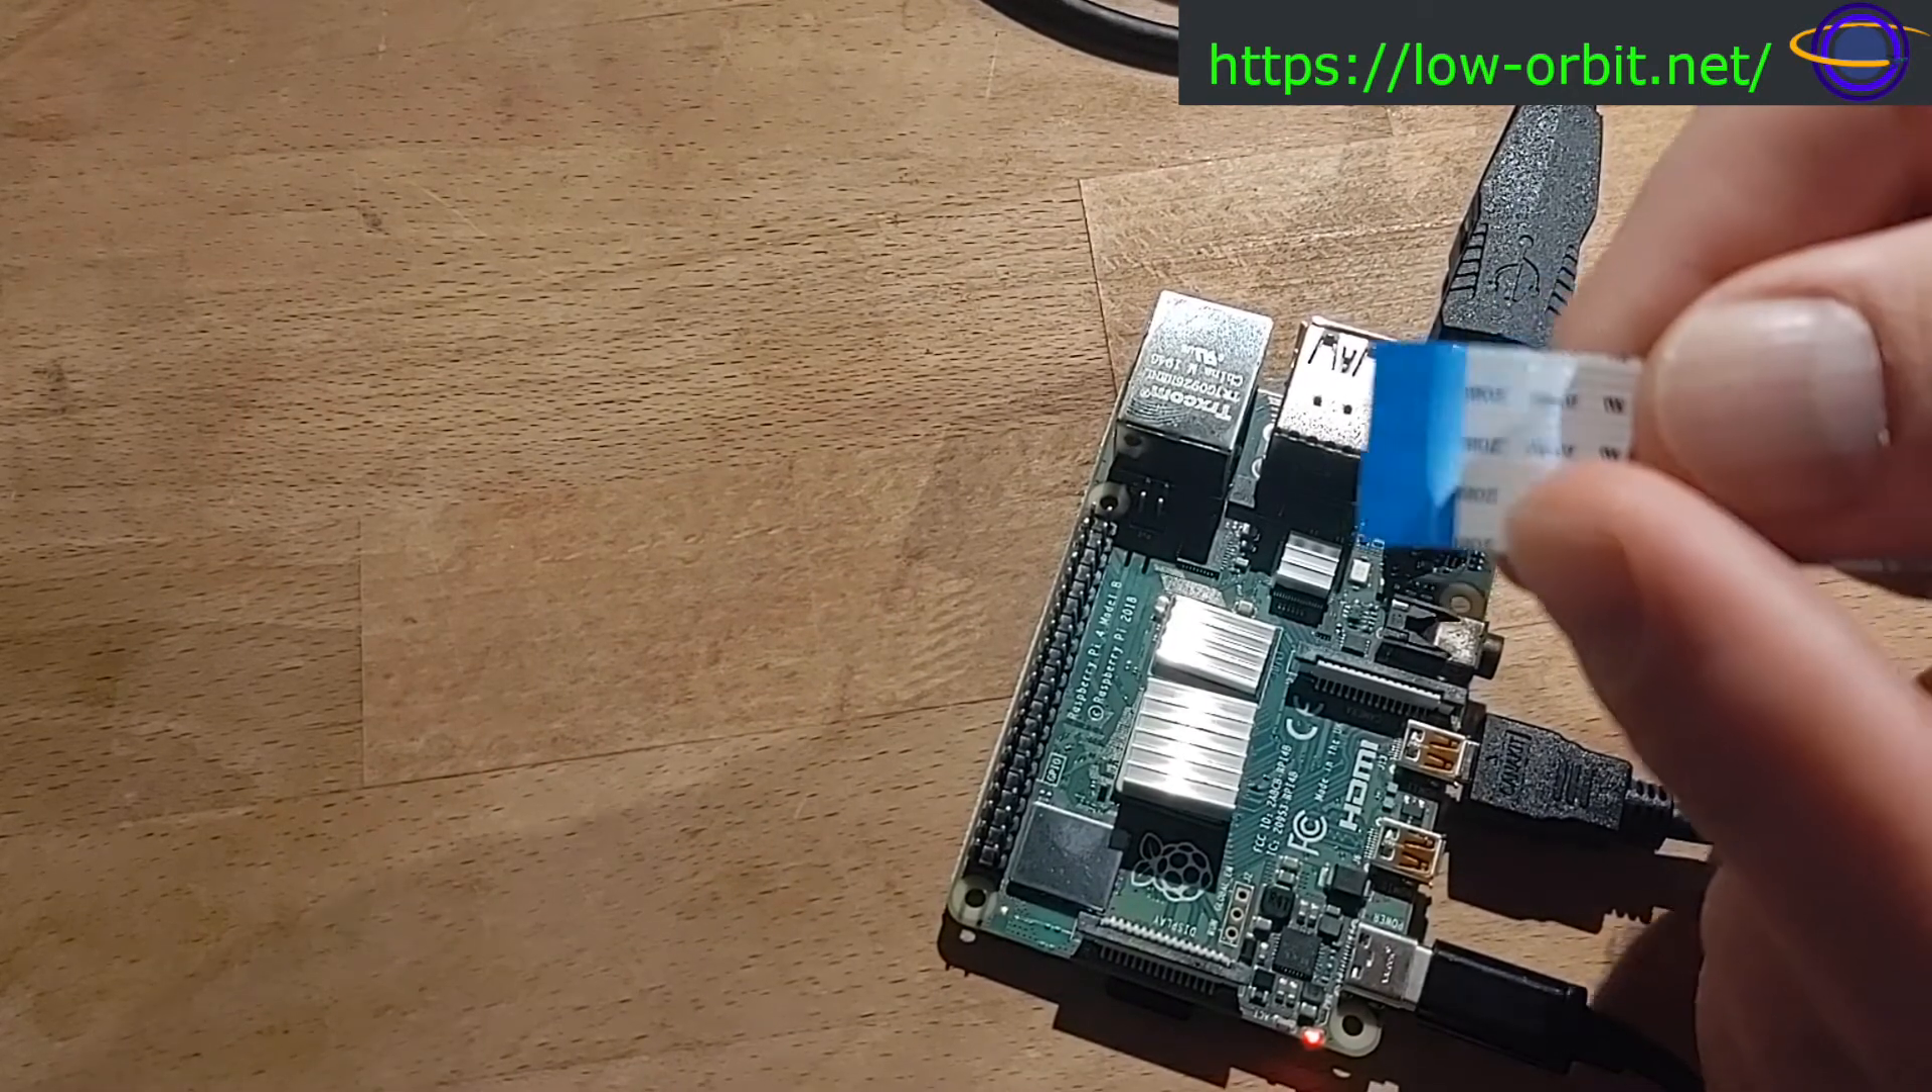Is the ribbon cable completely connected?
No.